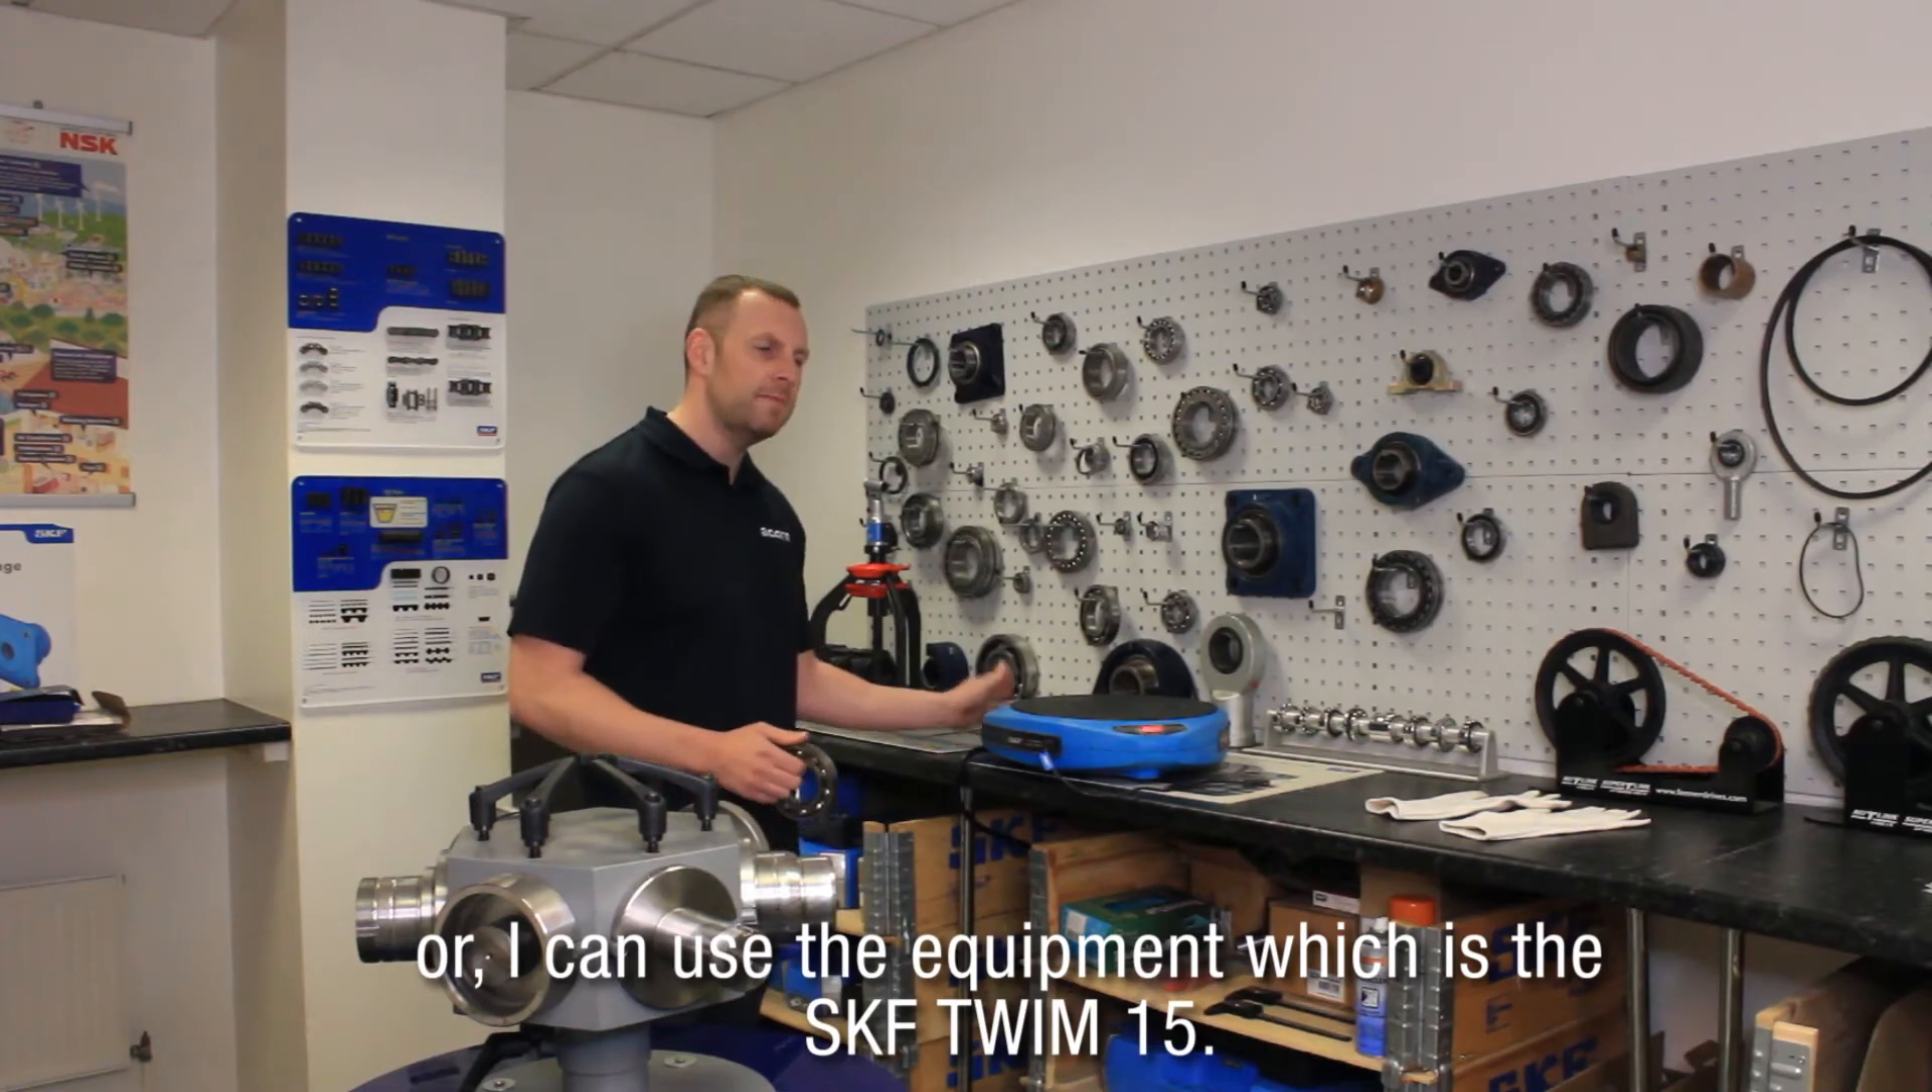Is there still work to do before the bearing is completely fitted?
Yes.